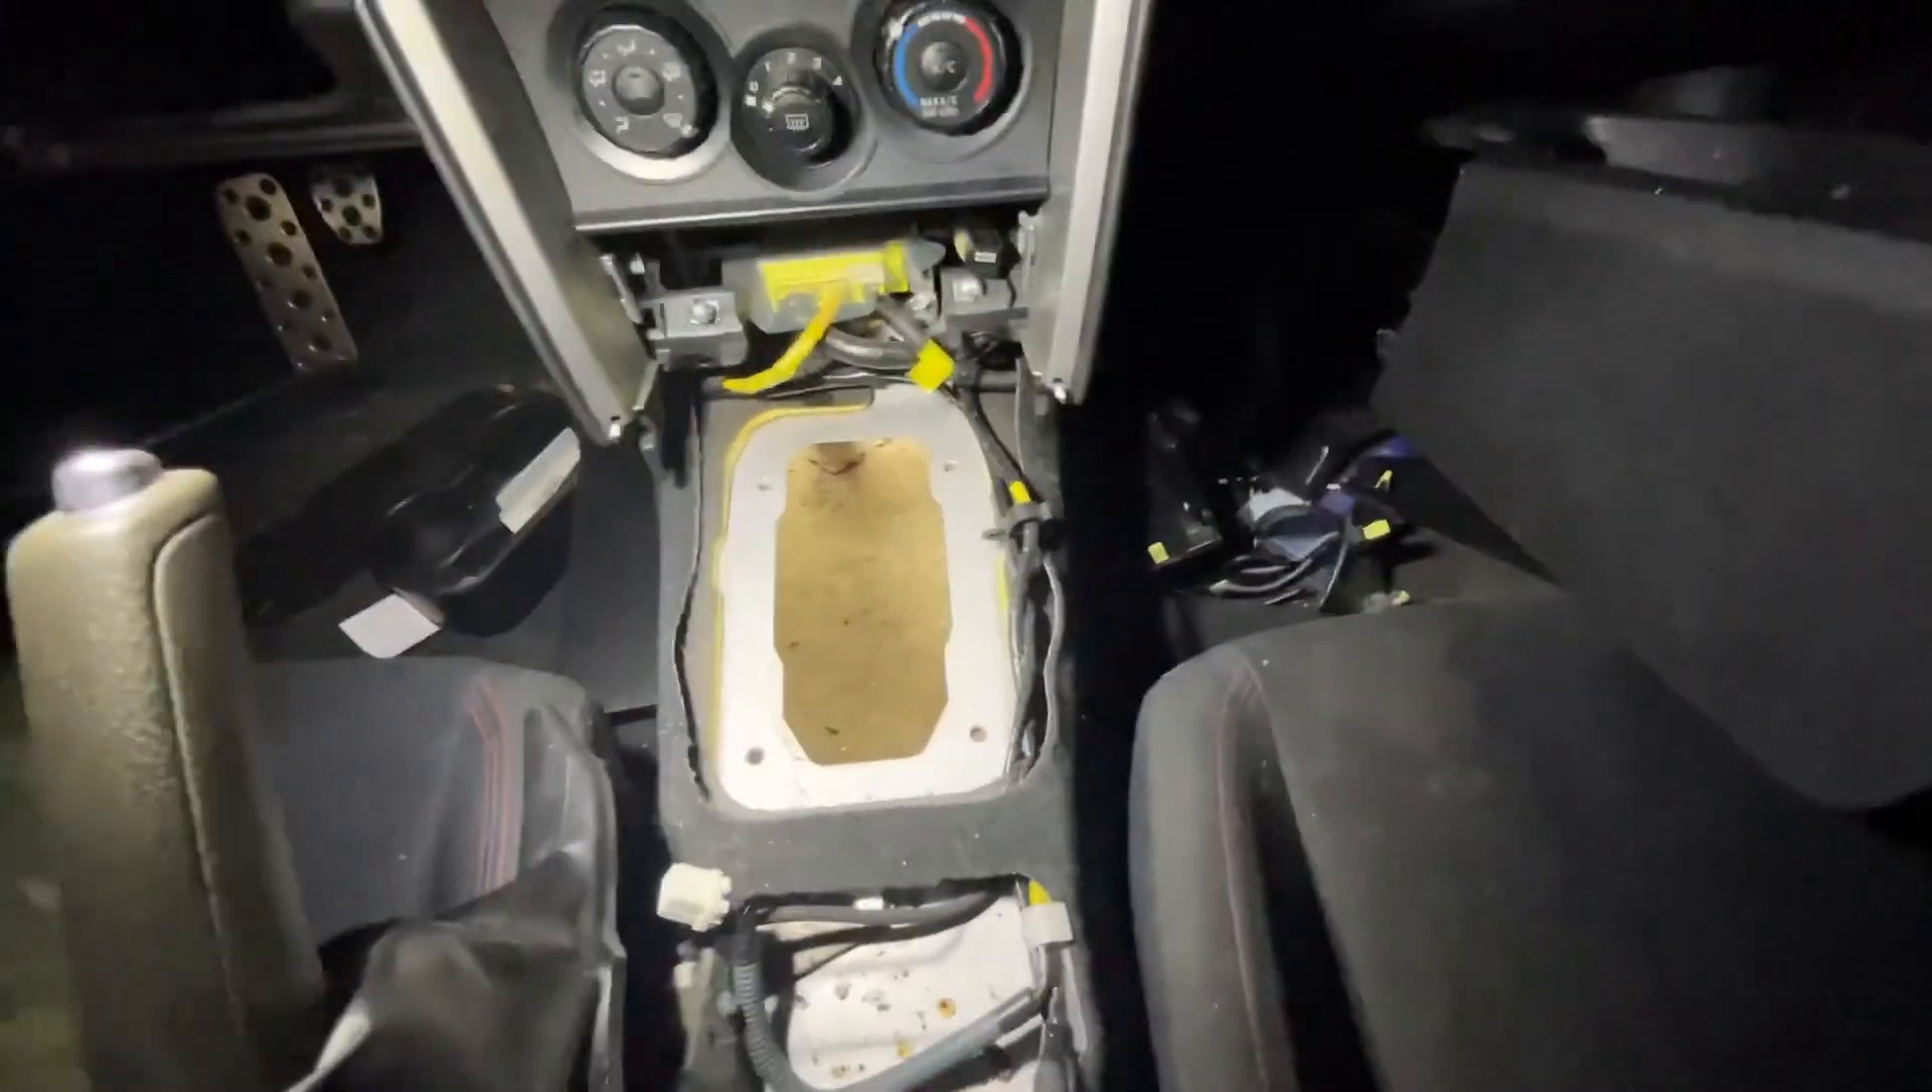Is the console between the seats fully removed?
Yes.